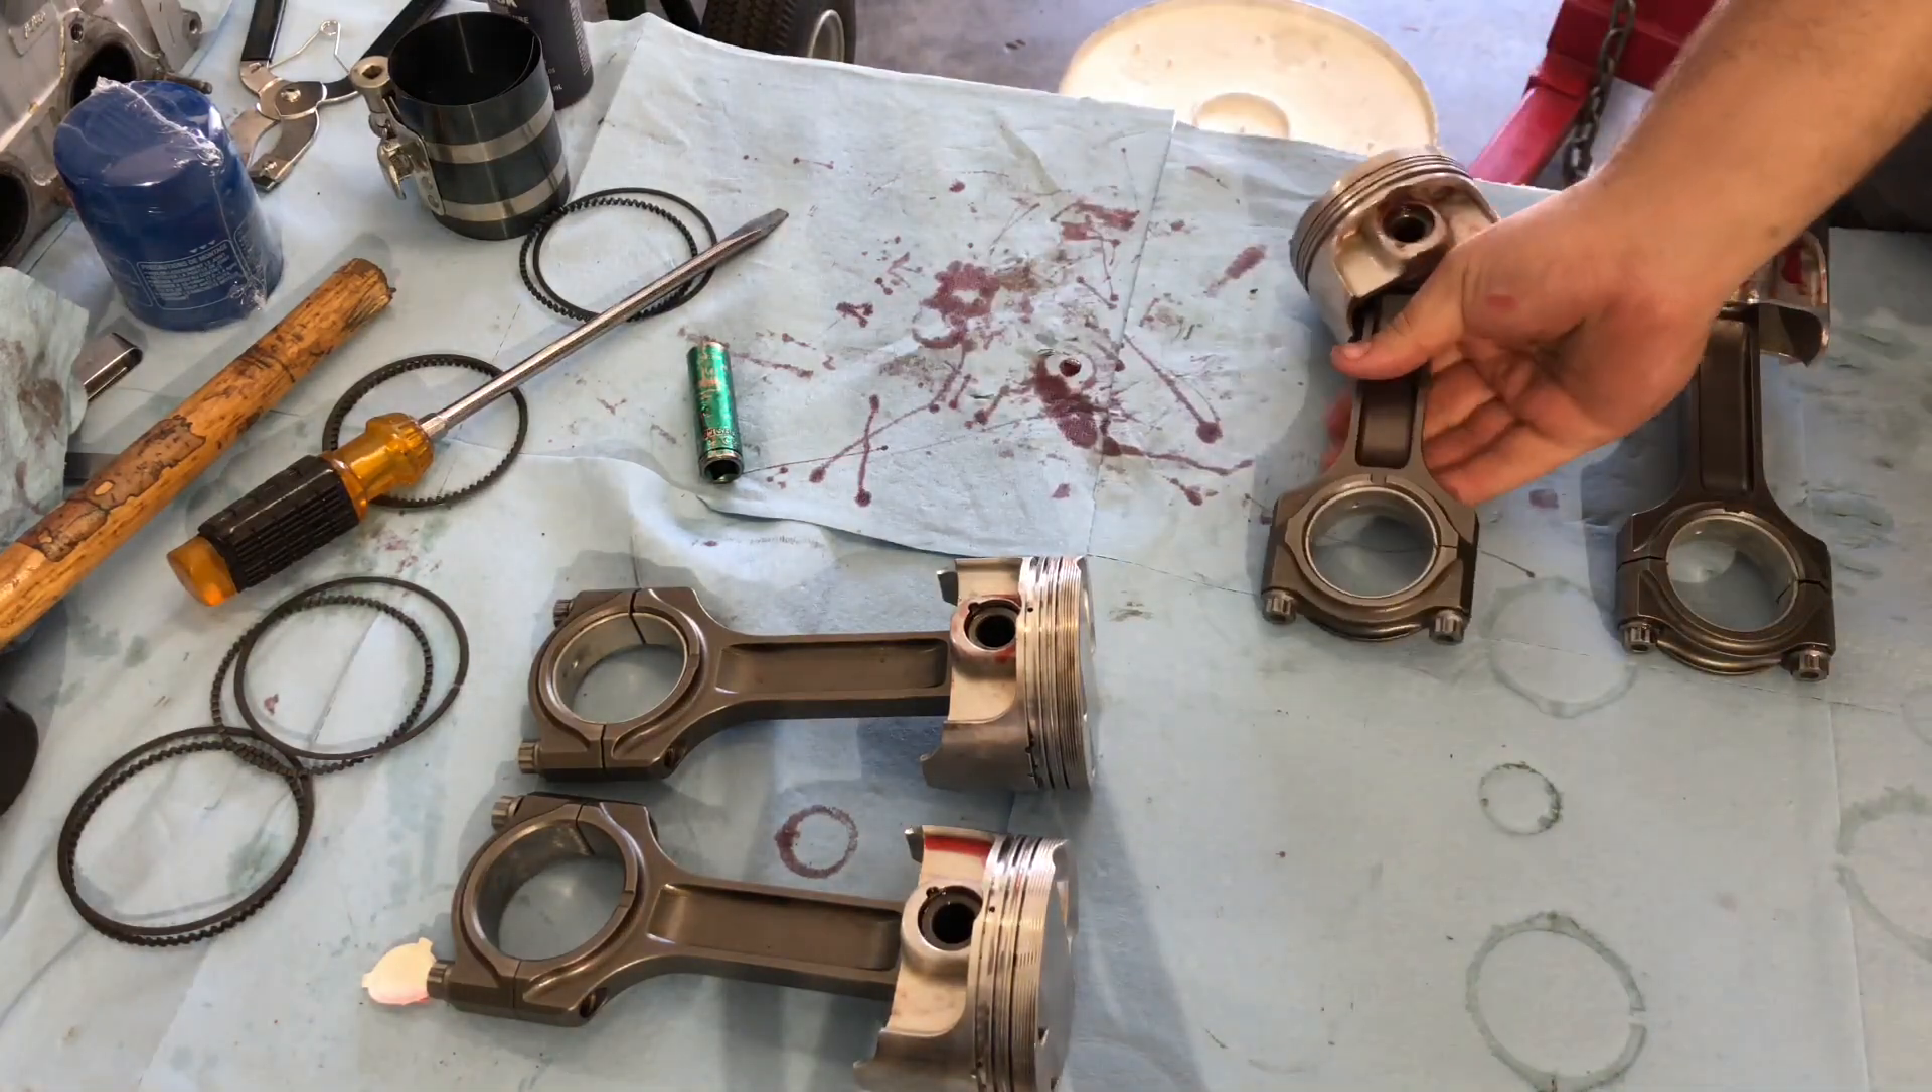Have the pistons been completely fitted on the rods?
Yes.